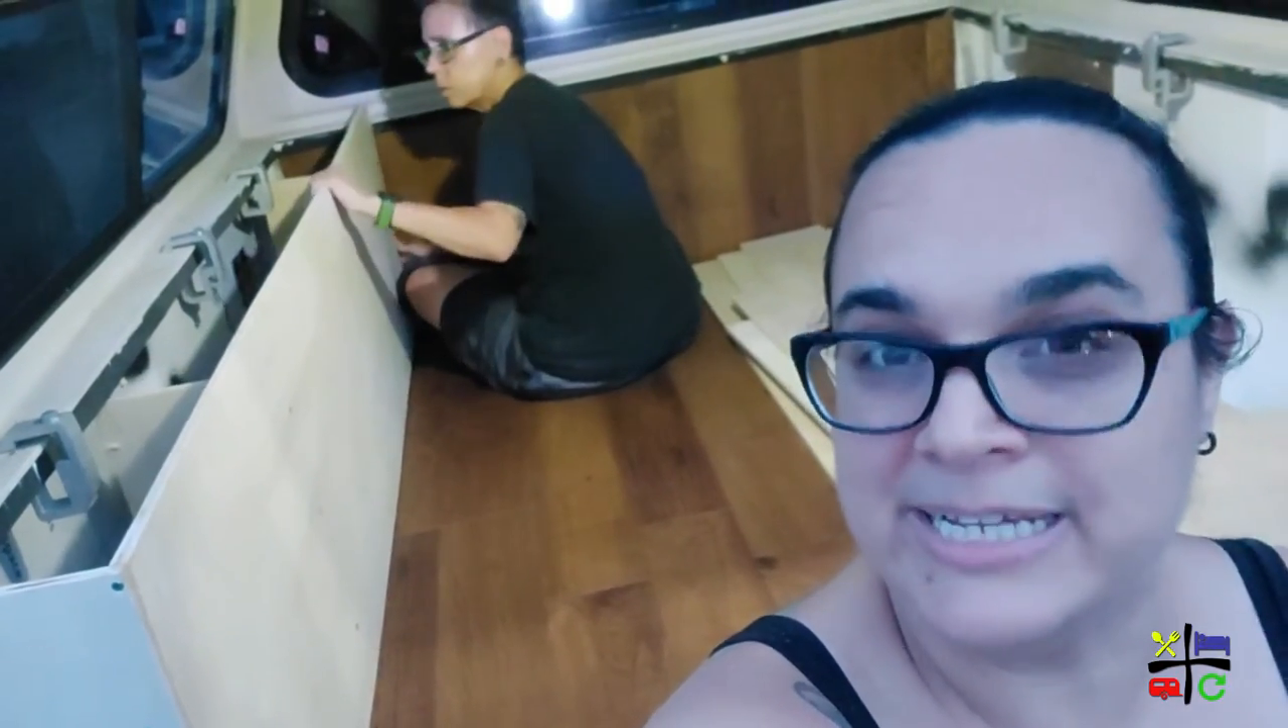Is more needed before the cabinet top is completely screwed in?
Yes.